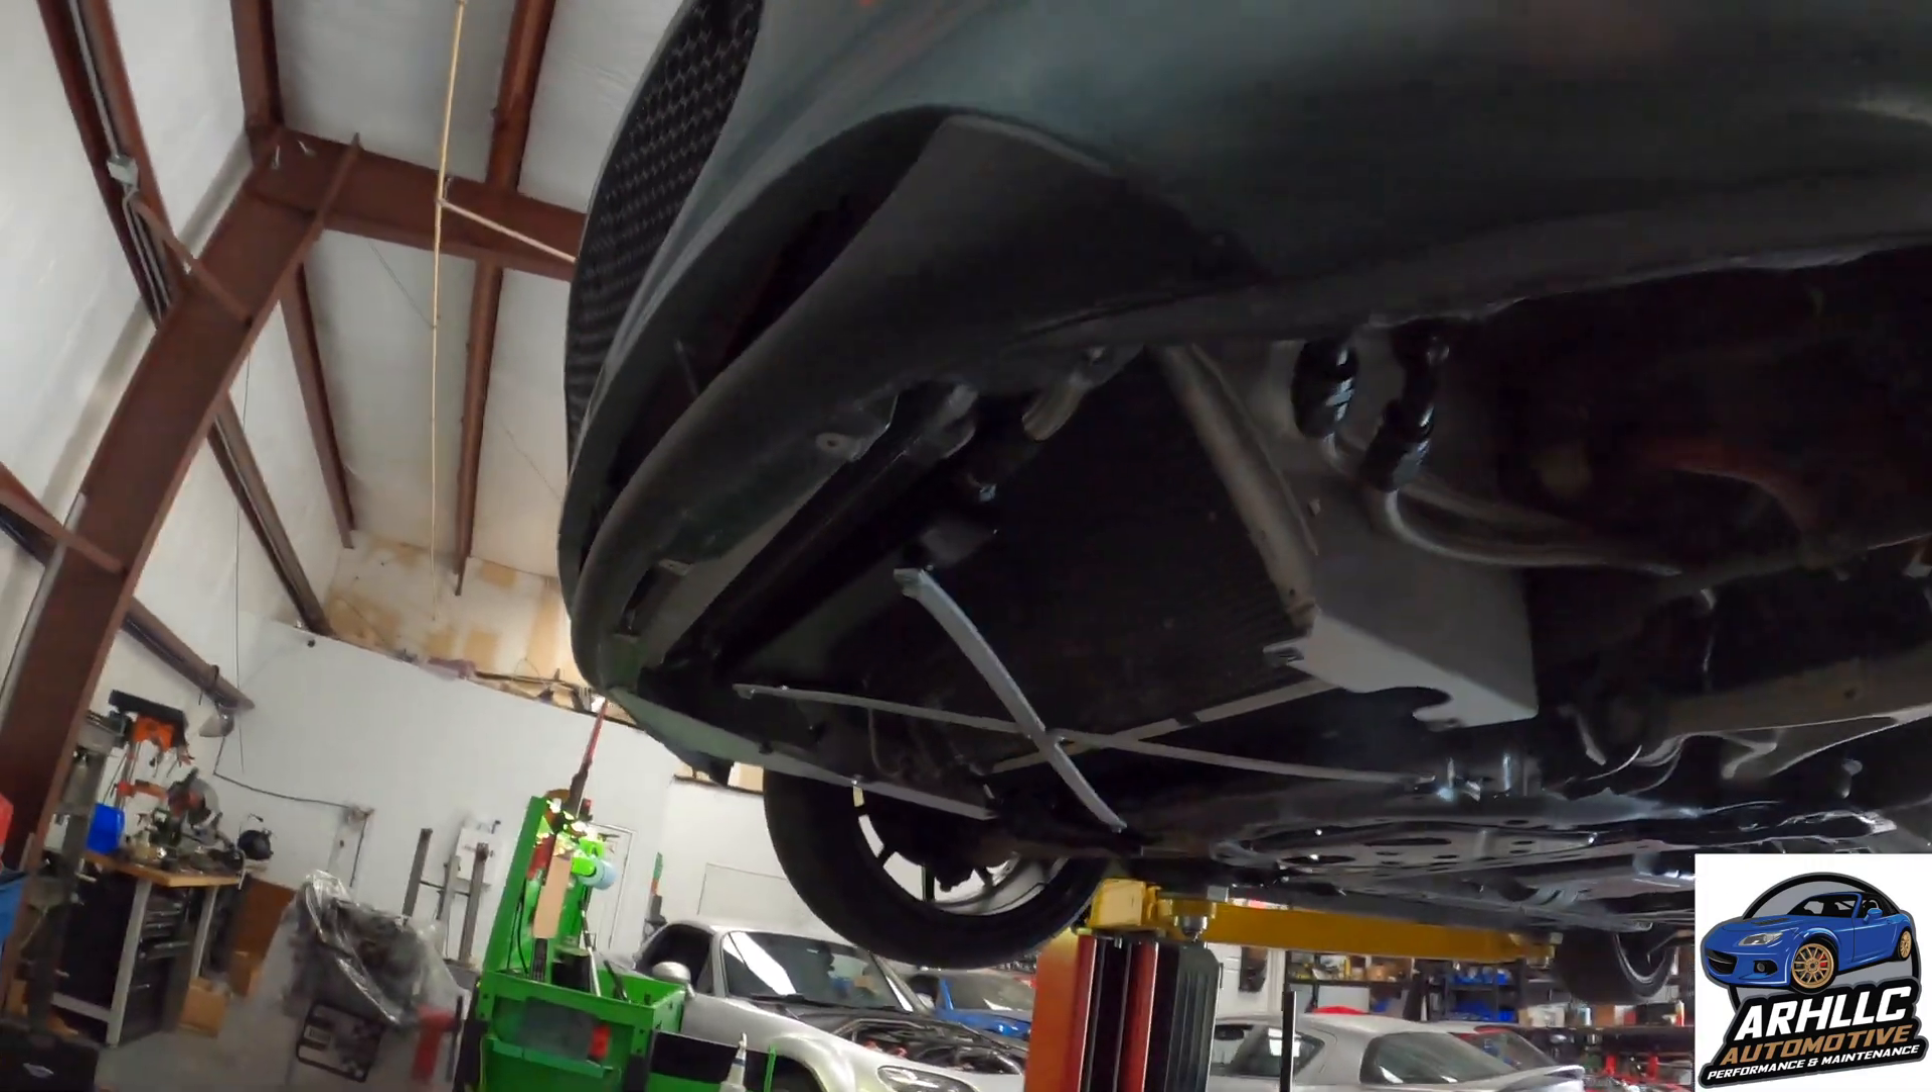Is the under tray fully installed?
No.